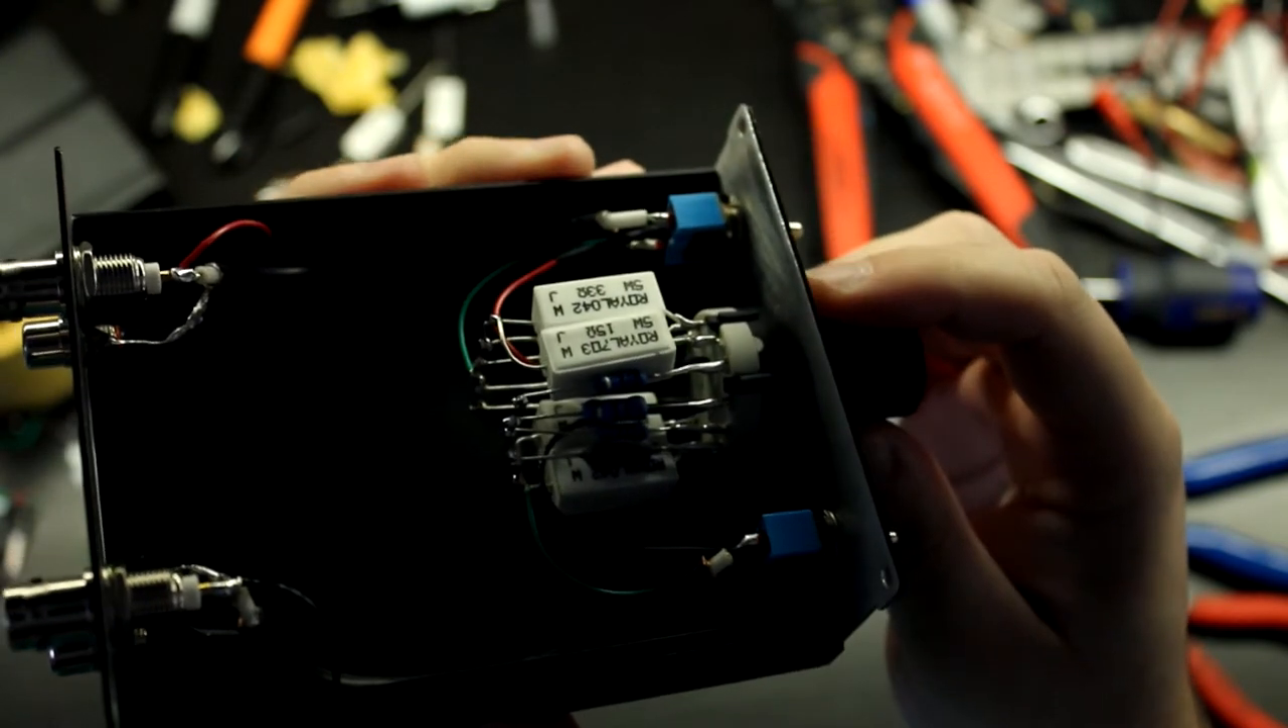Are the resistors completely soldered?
Yes.